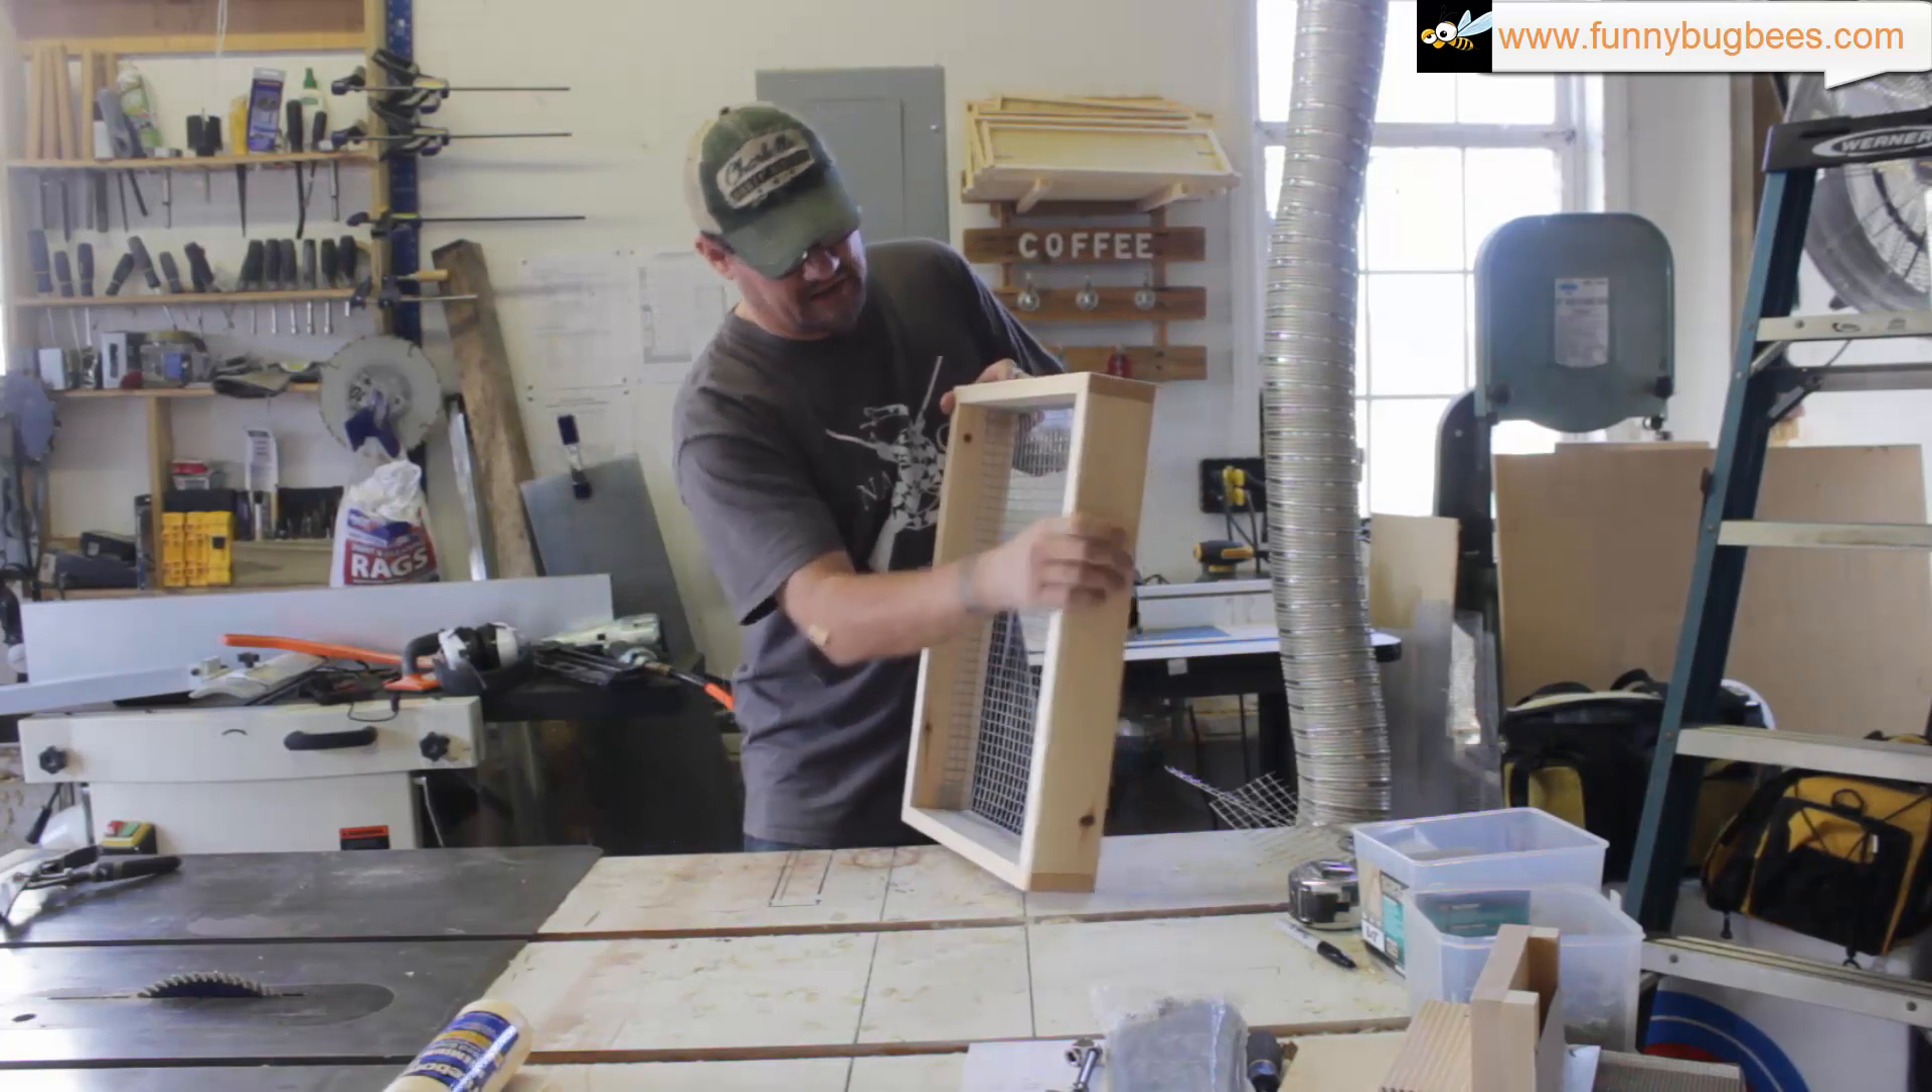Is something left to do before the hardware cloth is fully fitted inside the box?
No.